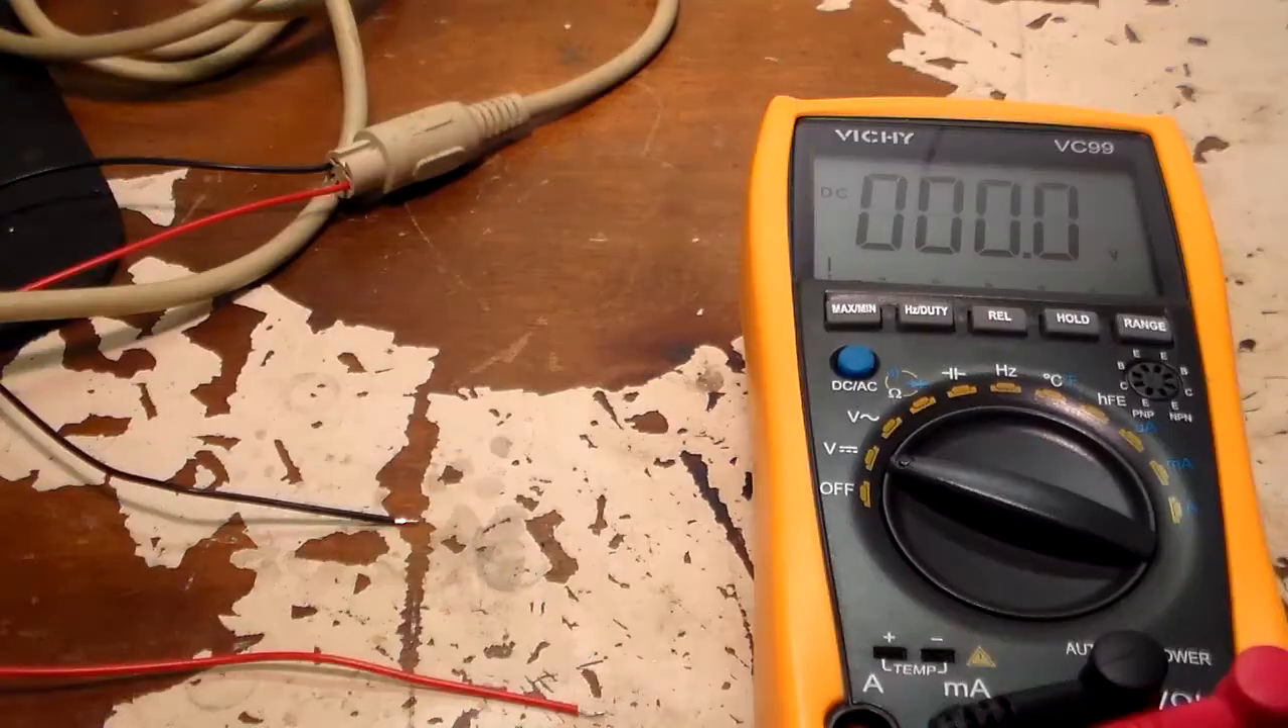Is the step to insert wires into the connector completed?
Yes.